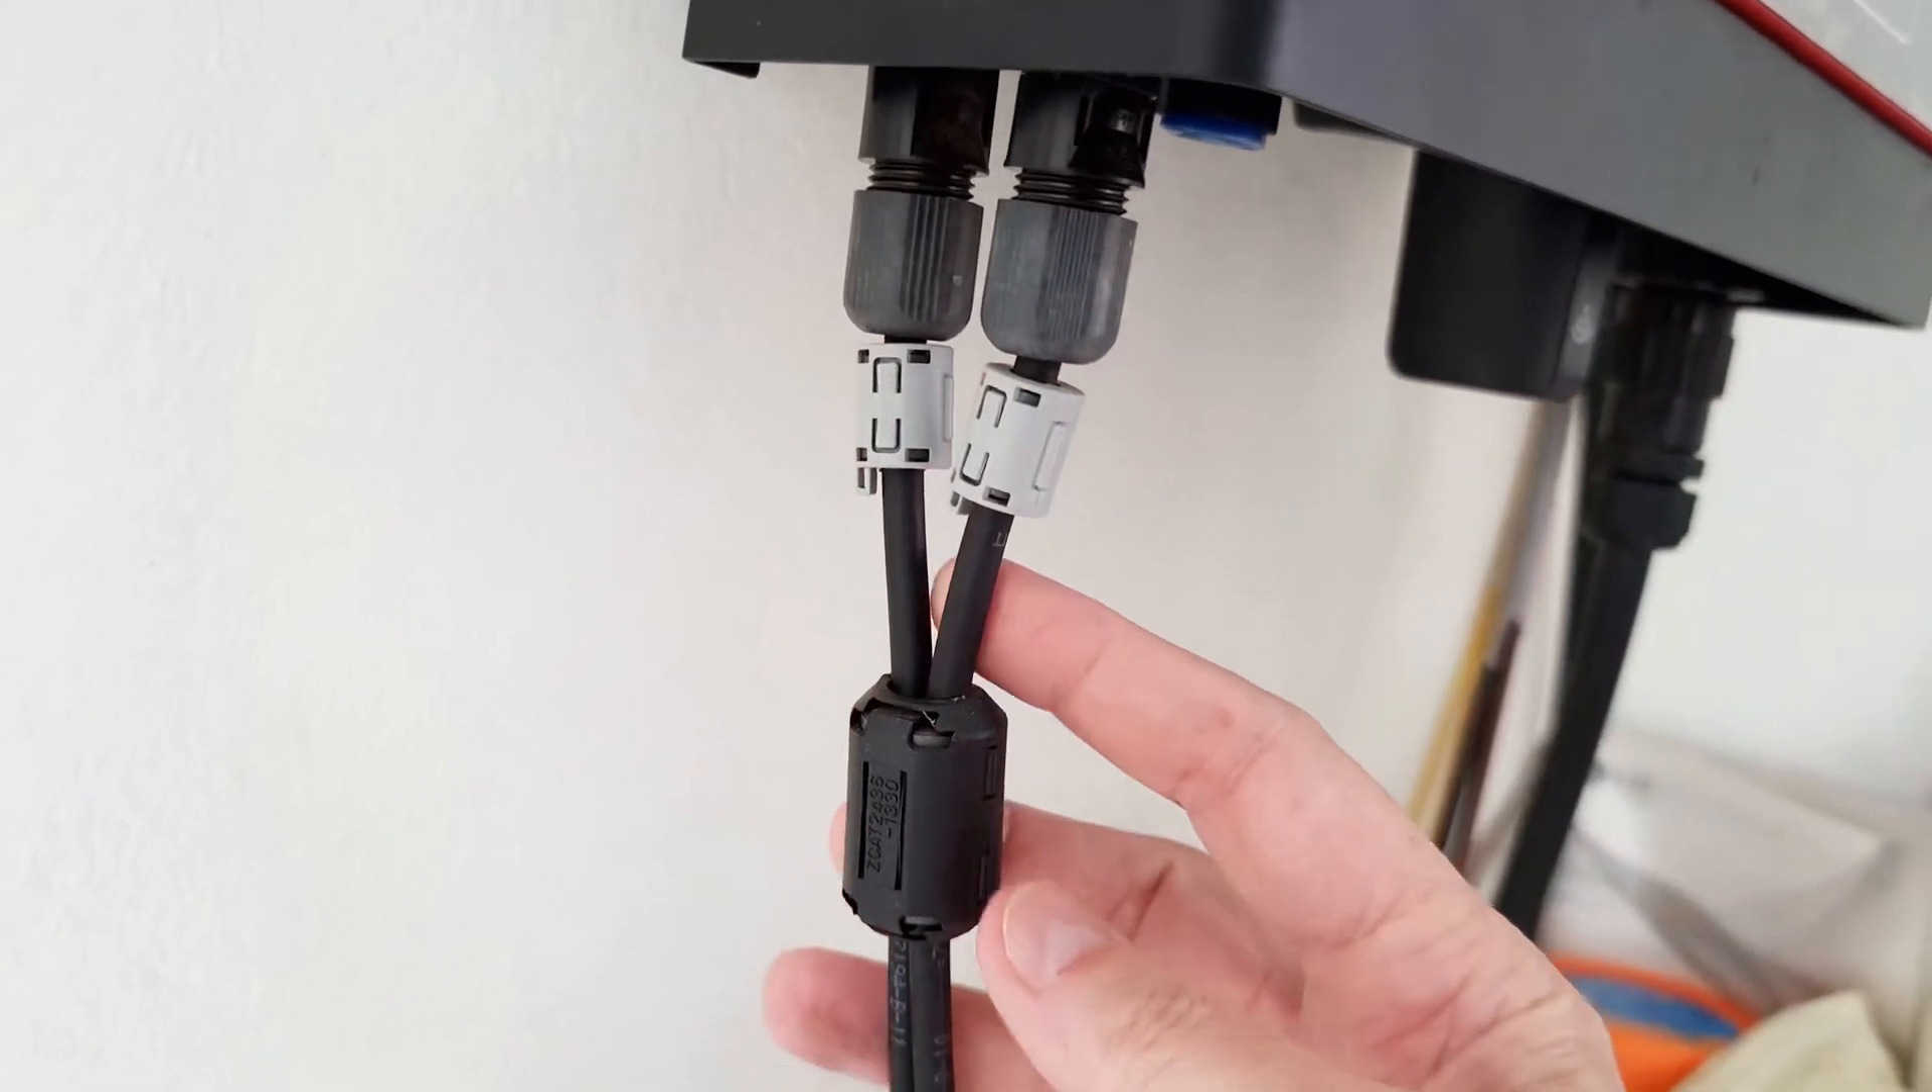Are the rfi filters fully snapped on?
Yes.